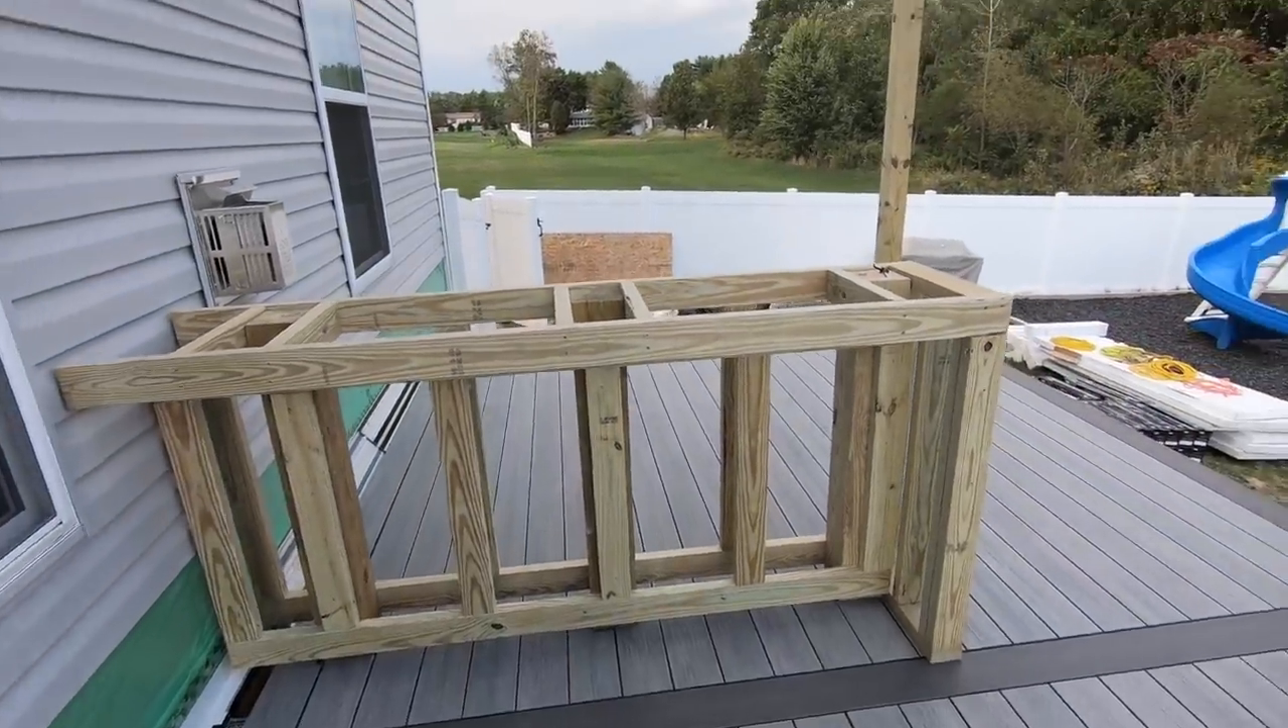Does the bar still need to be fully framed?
No.